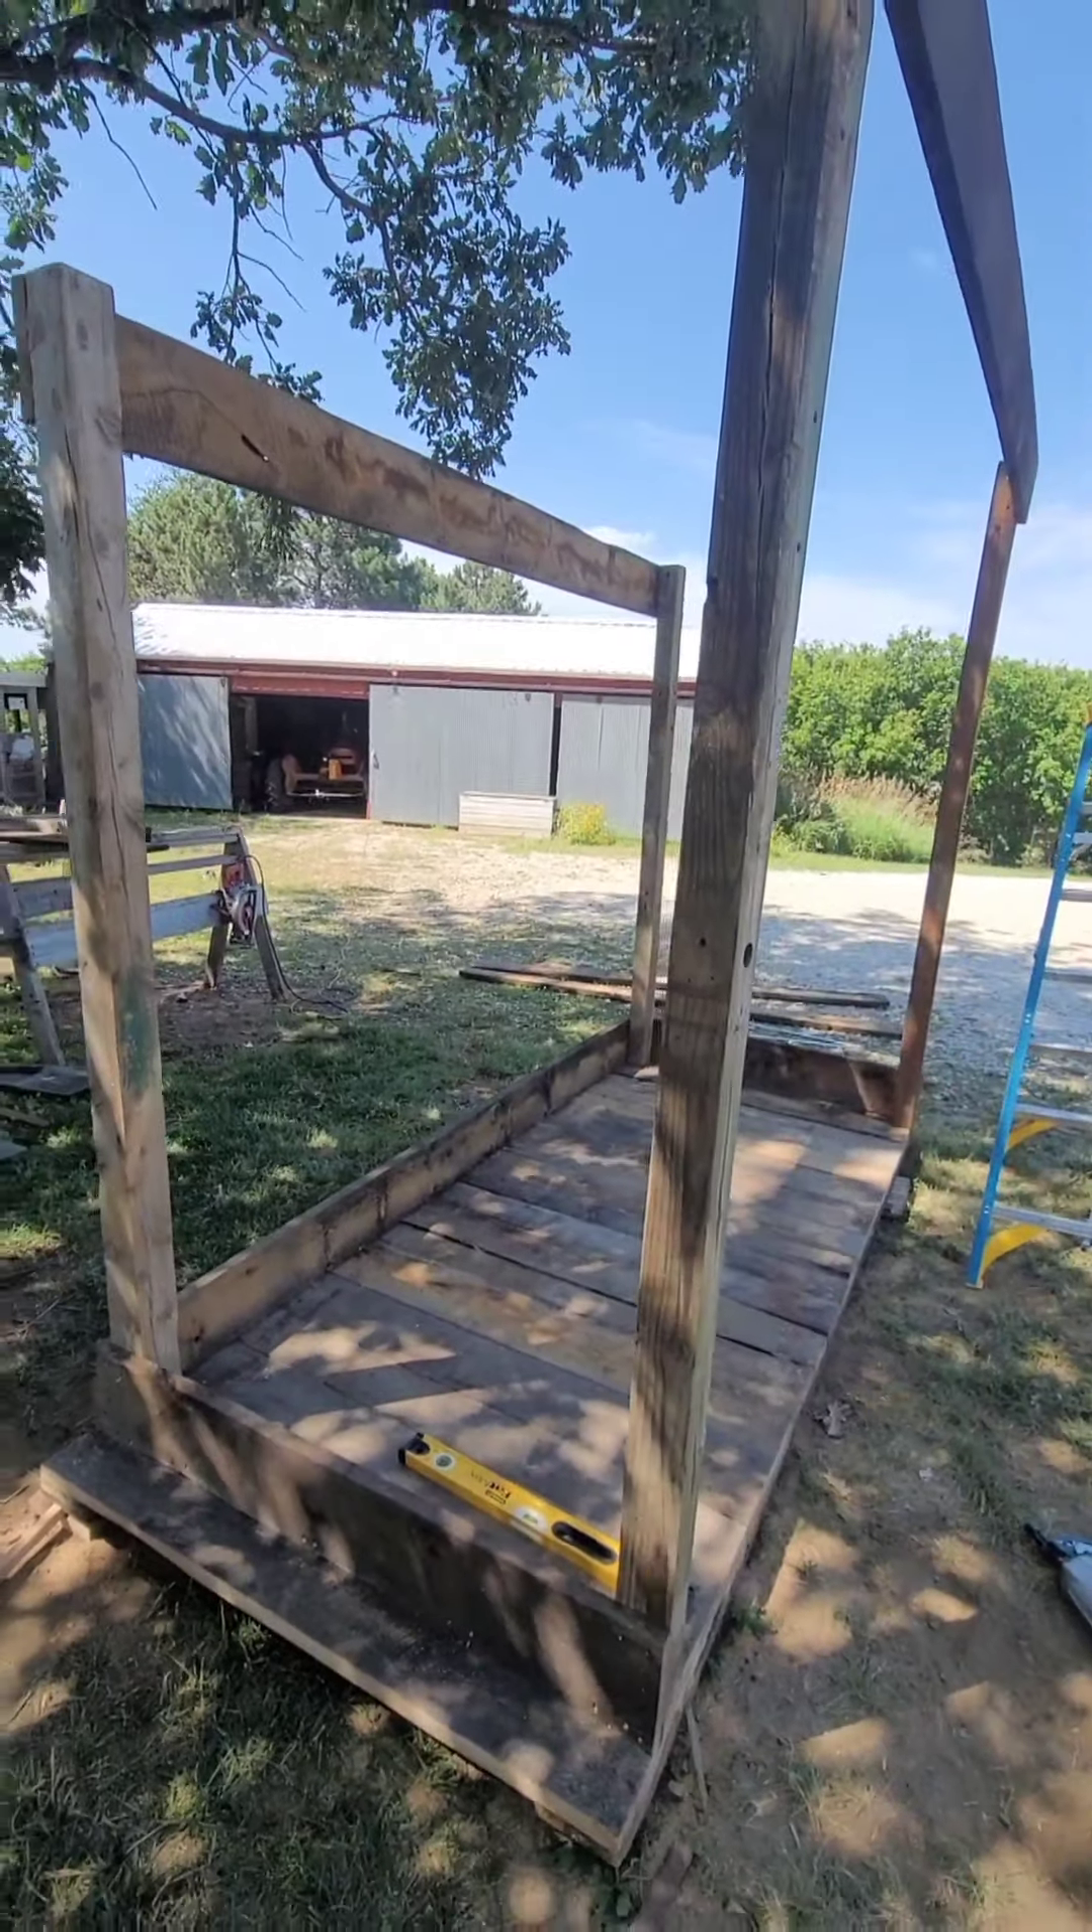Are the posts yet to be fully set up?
No.